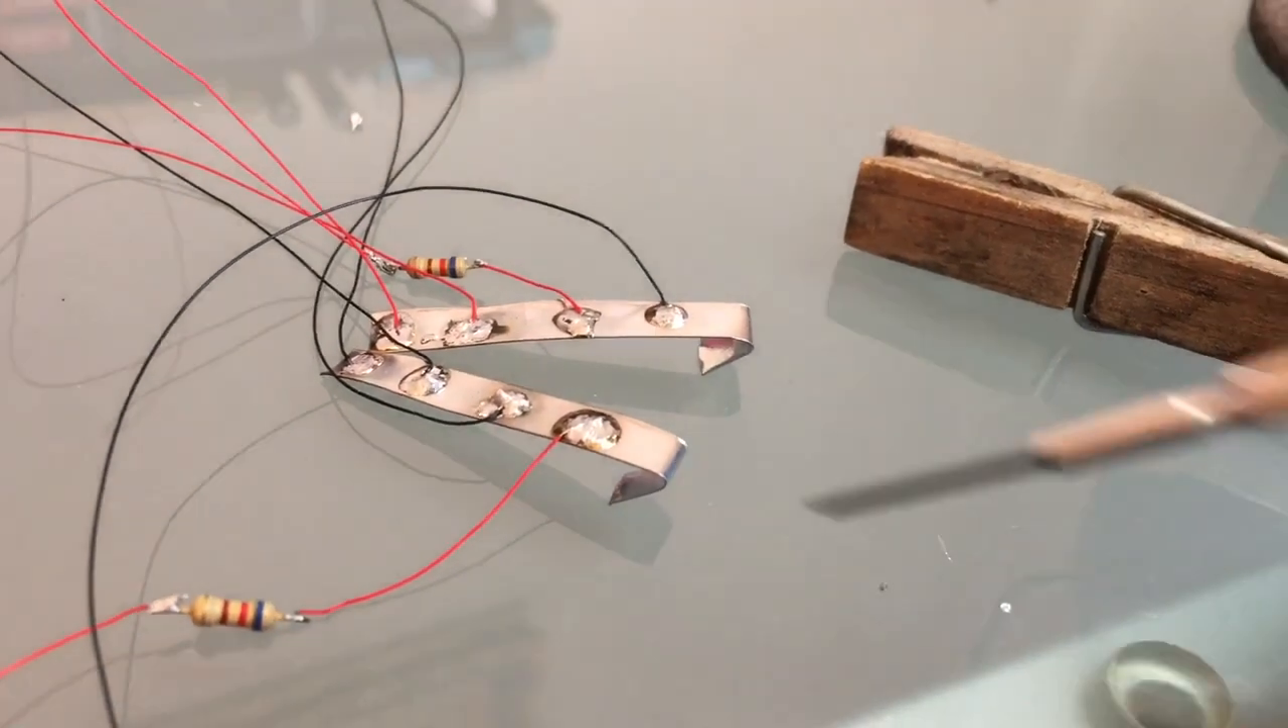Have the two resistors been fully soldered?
Yes.